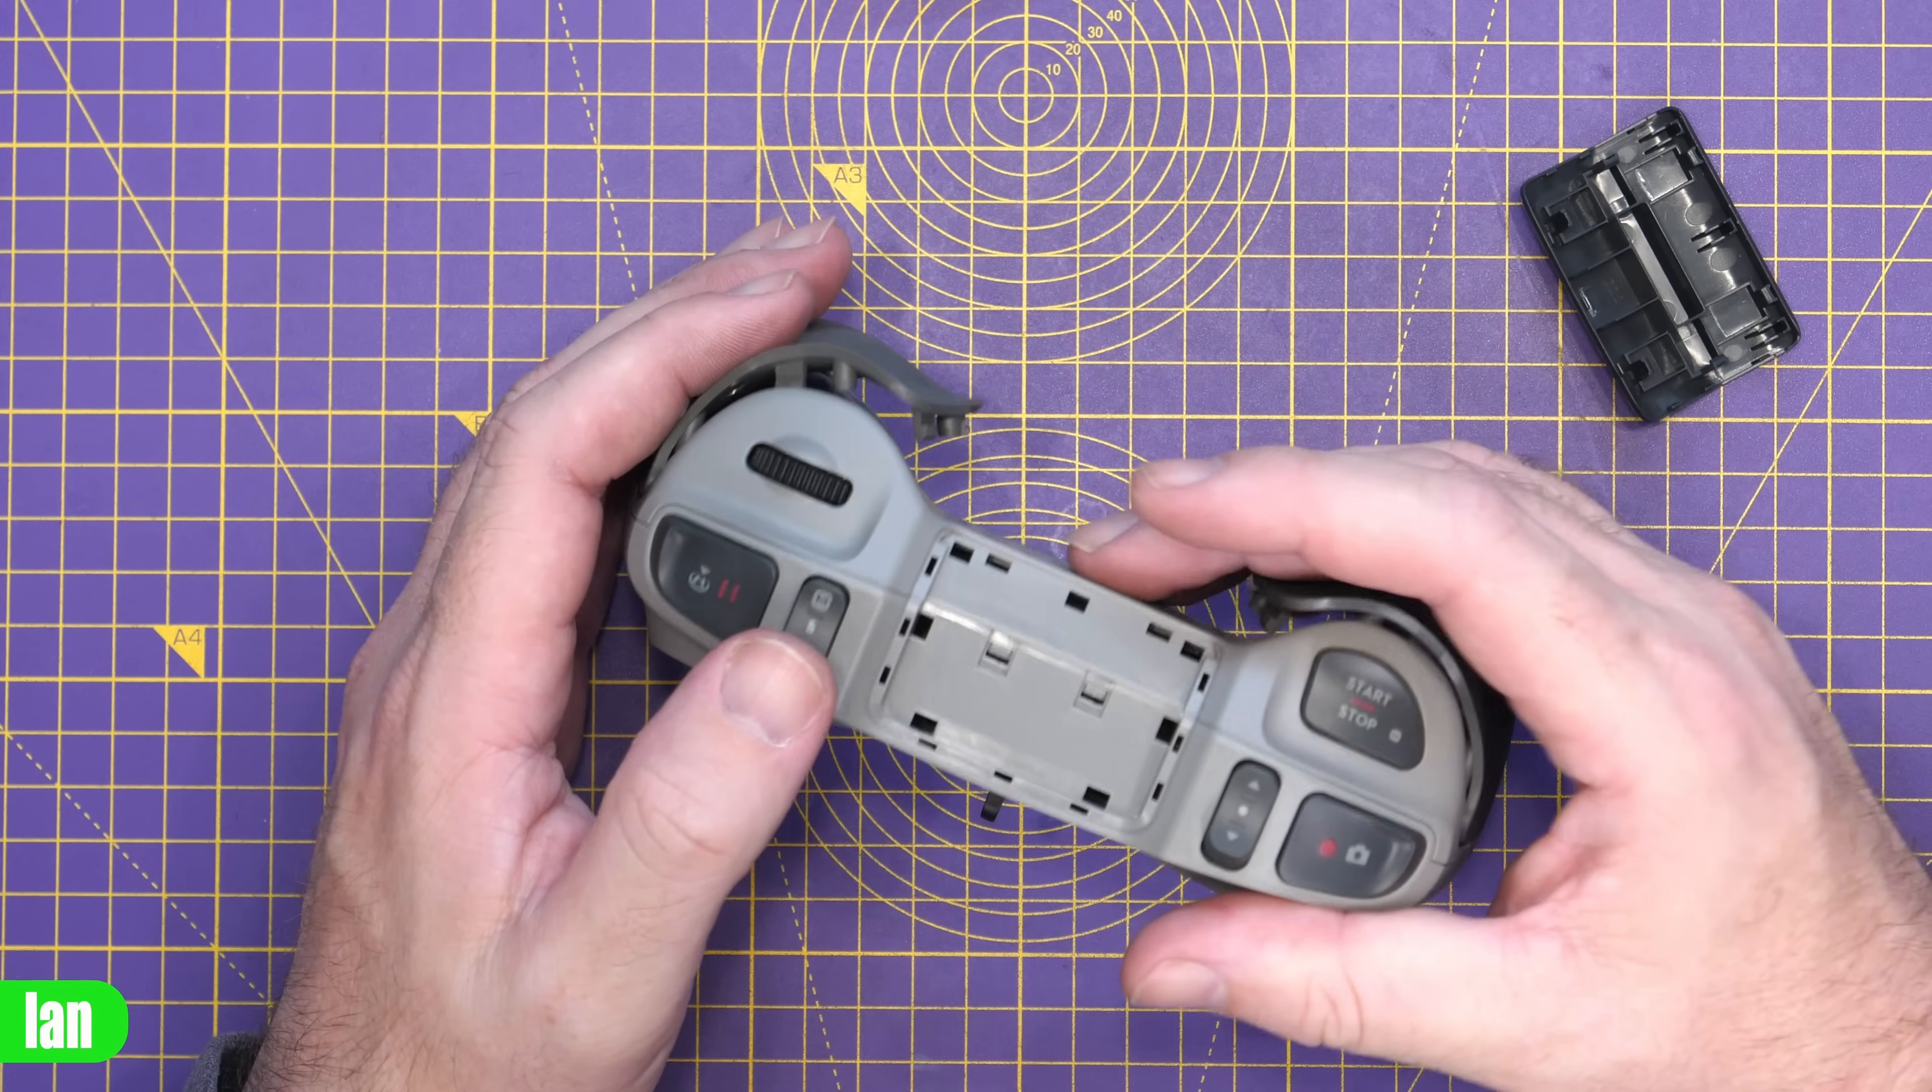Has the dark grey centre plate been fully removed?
Yes.